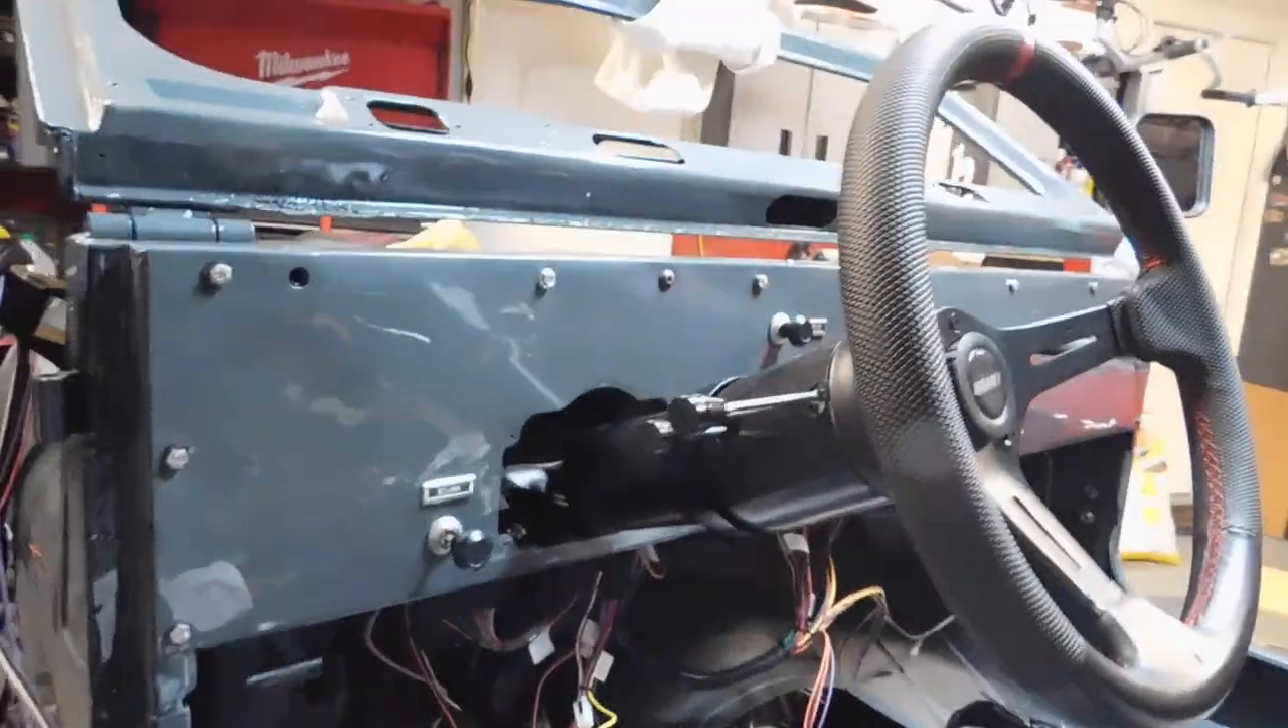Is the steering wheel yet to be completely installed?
No.